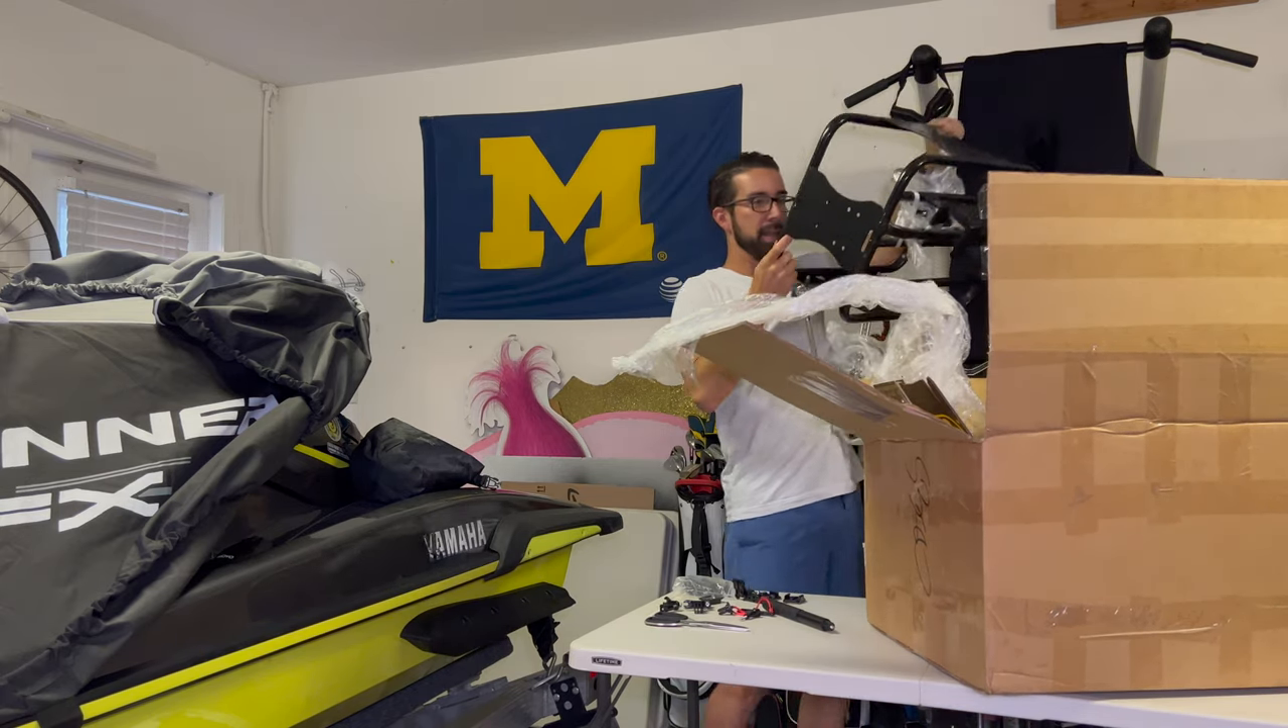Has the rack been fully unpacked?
No.